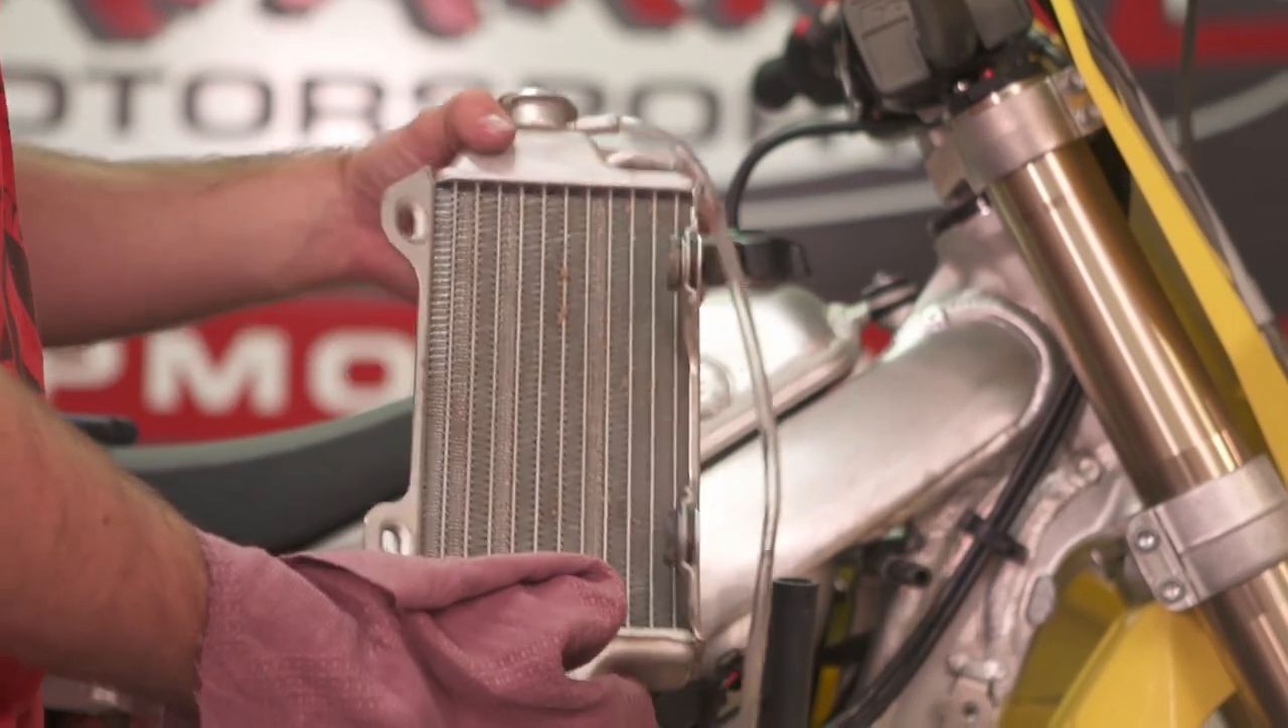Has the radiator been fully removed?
Yes.